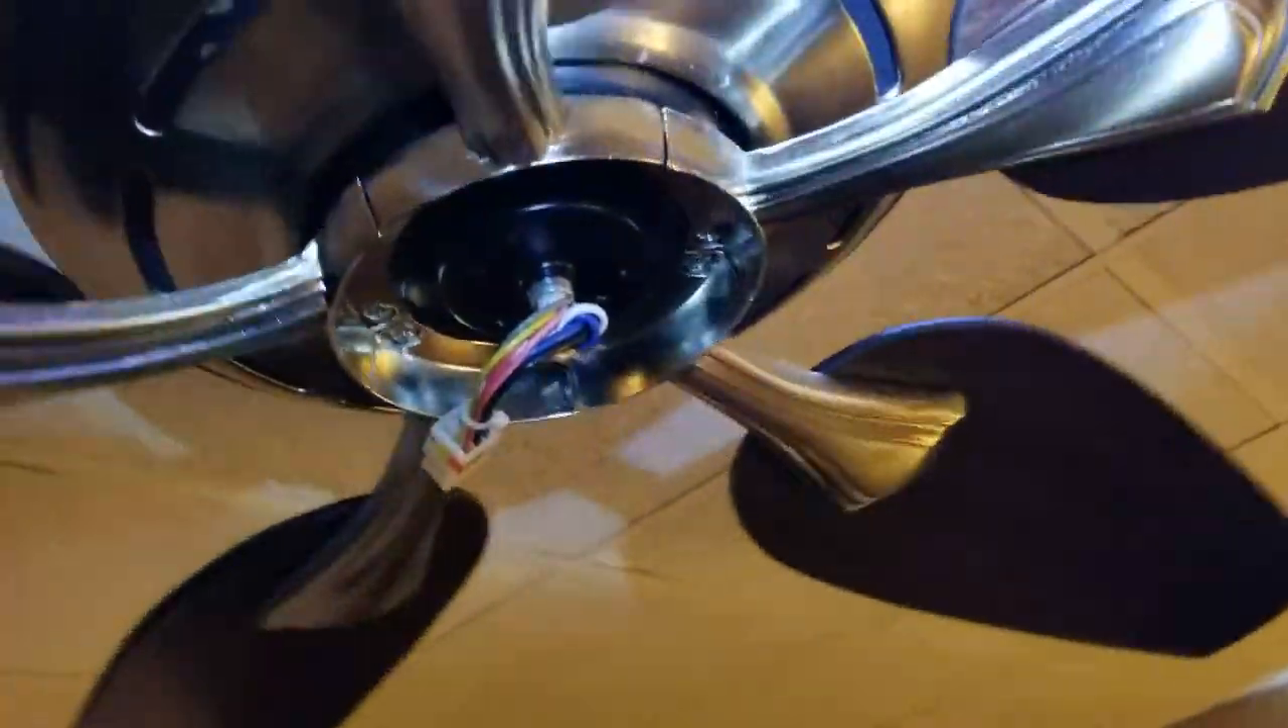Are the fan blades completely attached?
Yes.